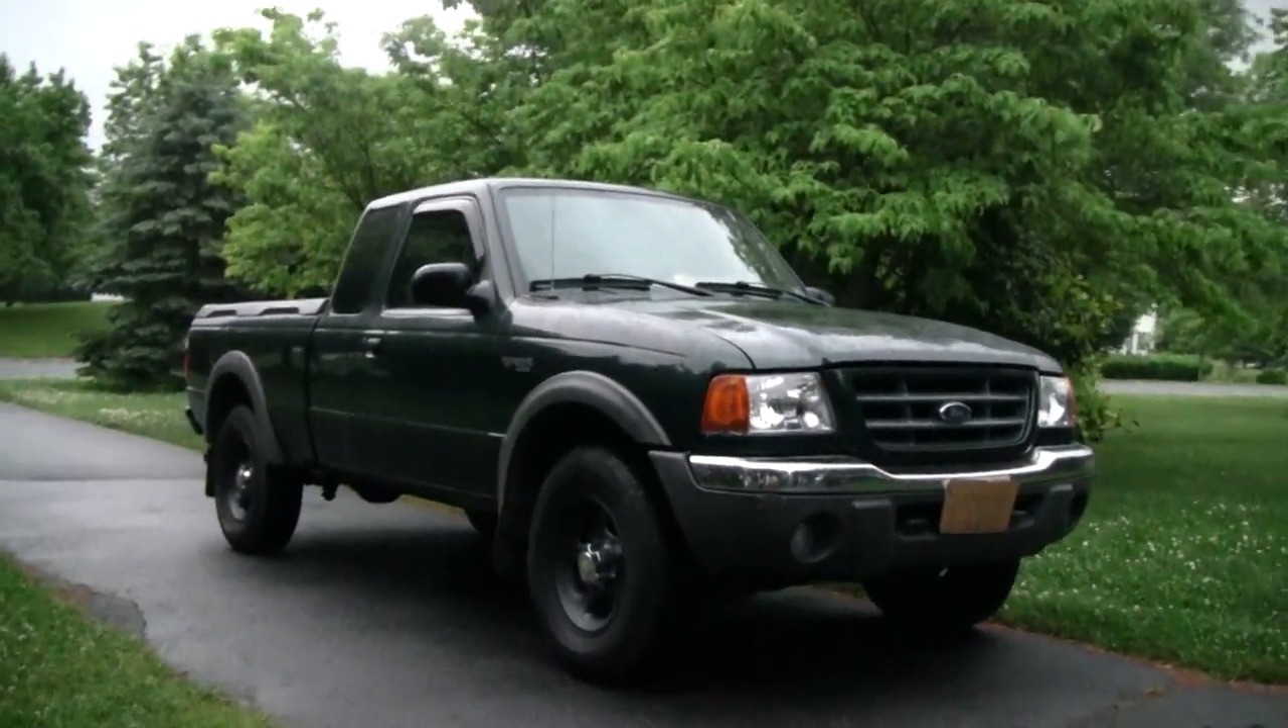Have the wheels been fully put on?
Yes.